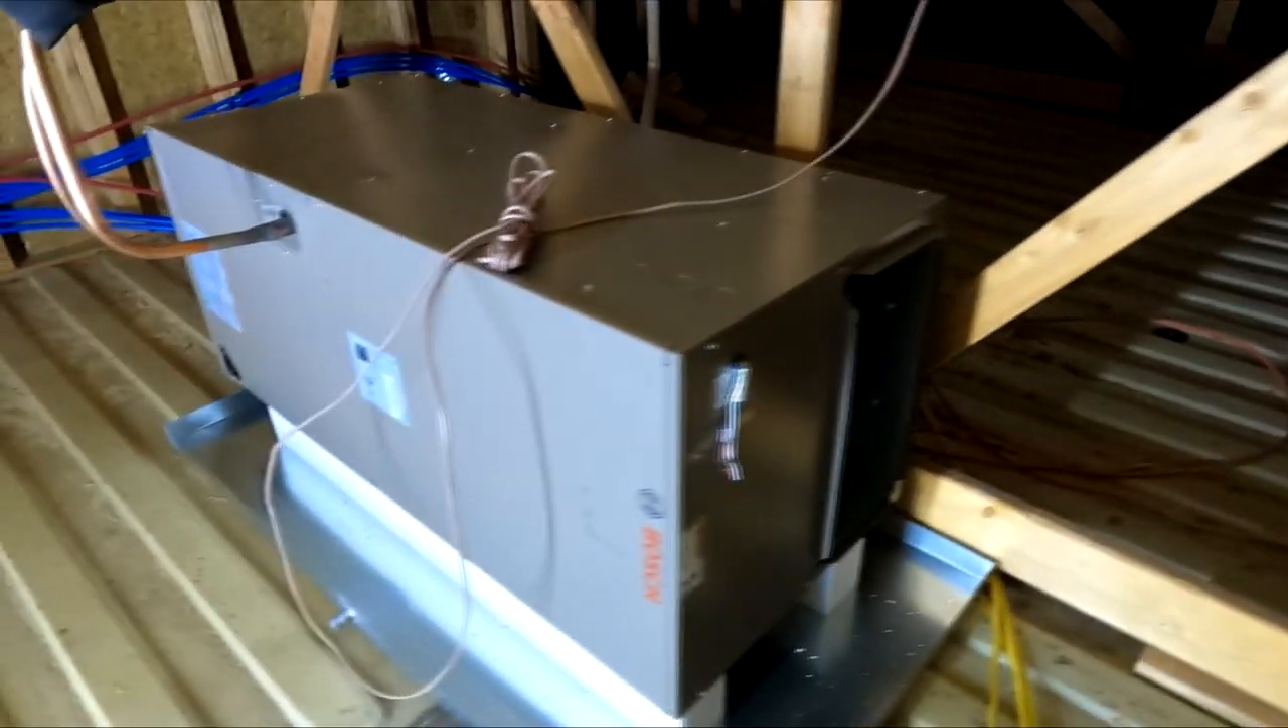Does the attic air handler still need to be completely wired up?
Yes.